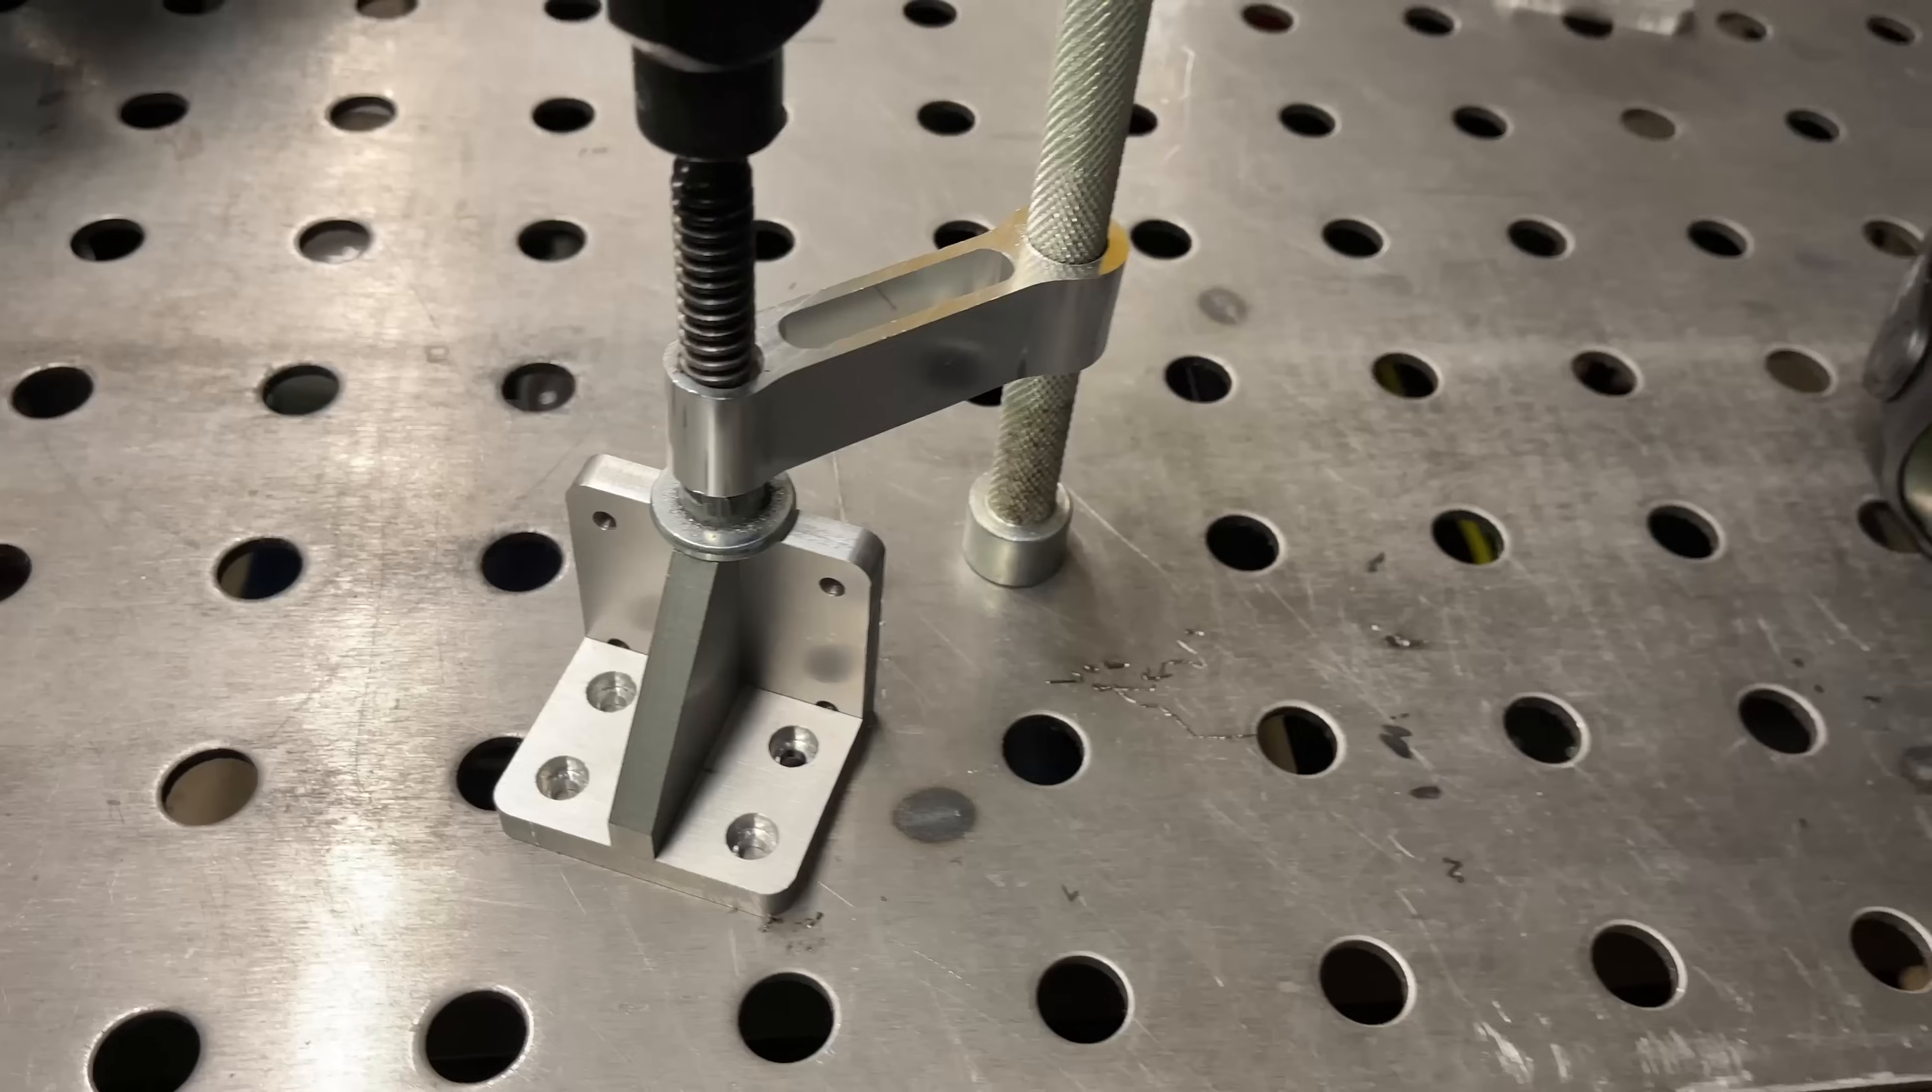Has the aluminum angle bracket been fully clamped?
Yes.